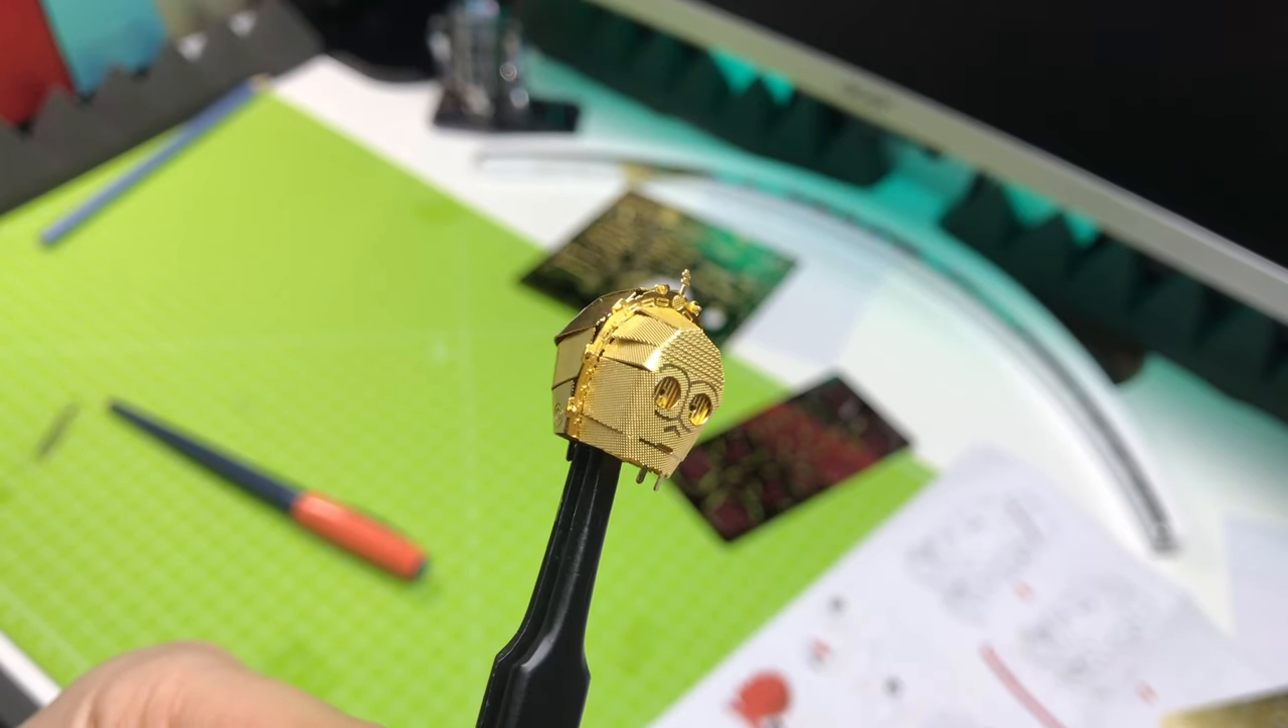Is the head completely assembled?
Yes.